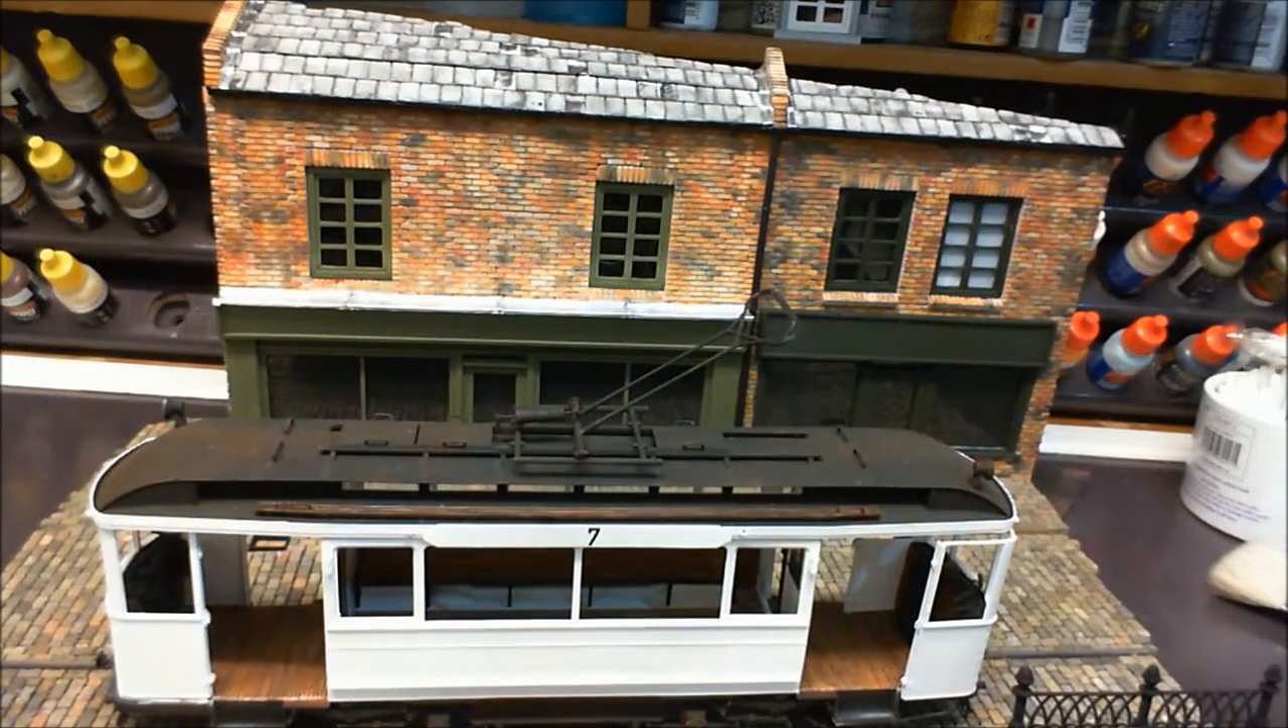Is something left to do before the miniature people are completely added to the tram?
Yes.